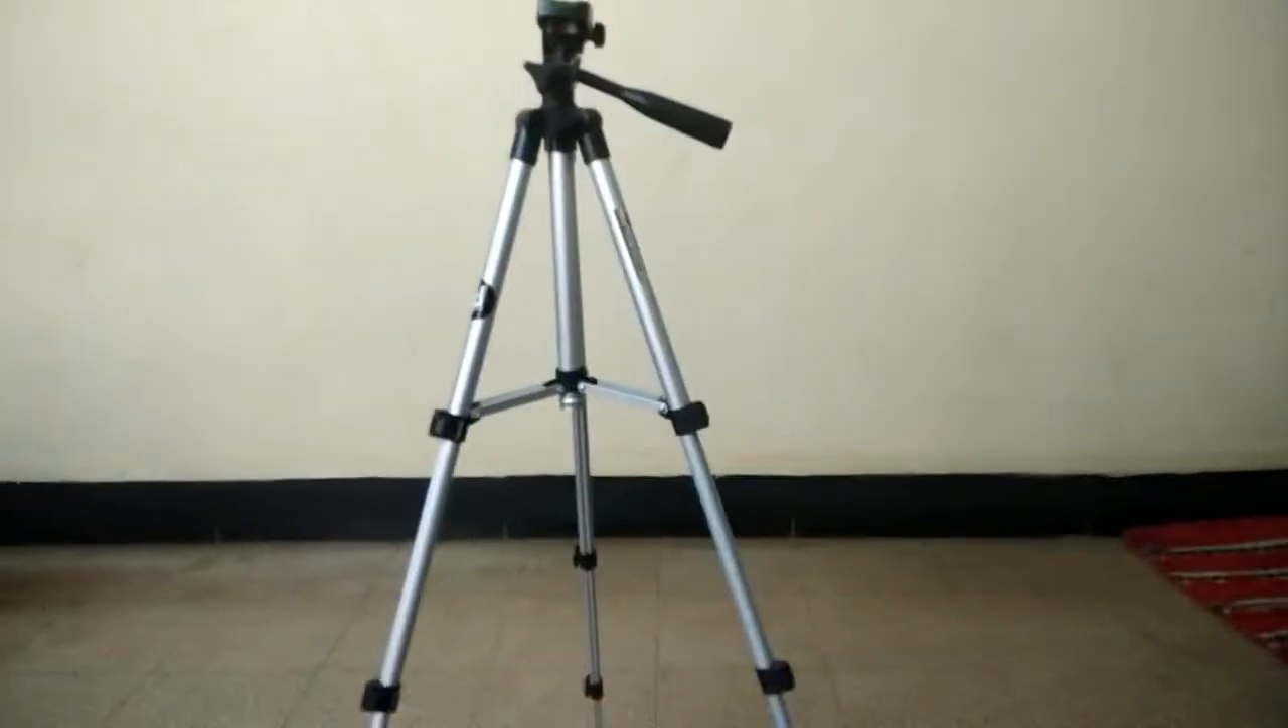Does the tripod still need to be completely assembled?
No.